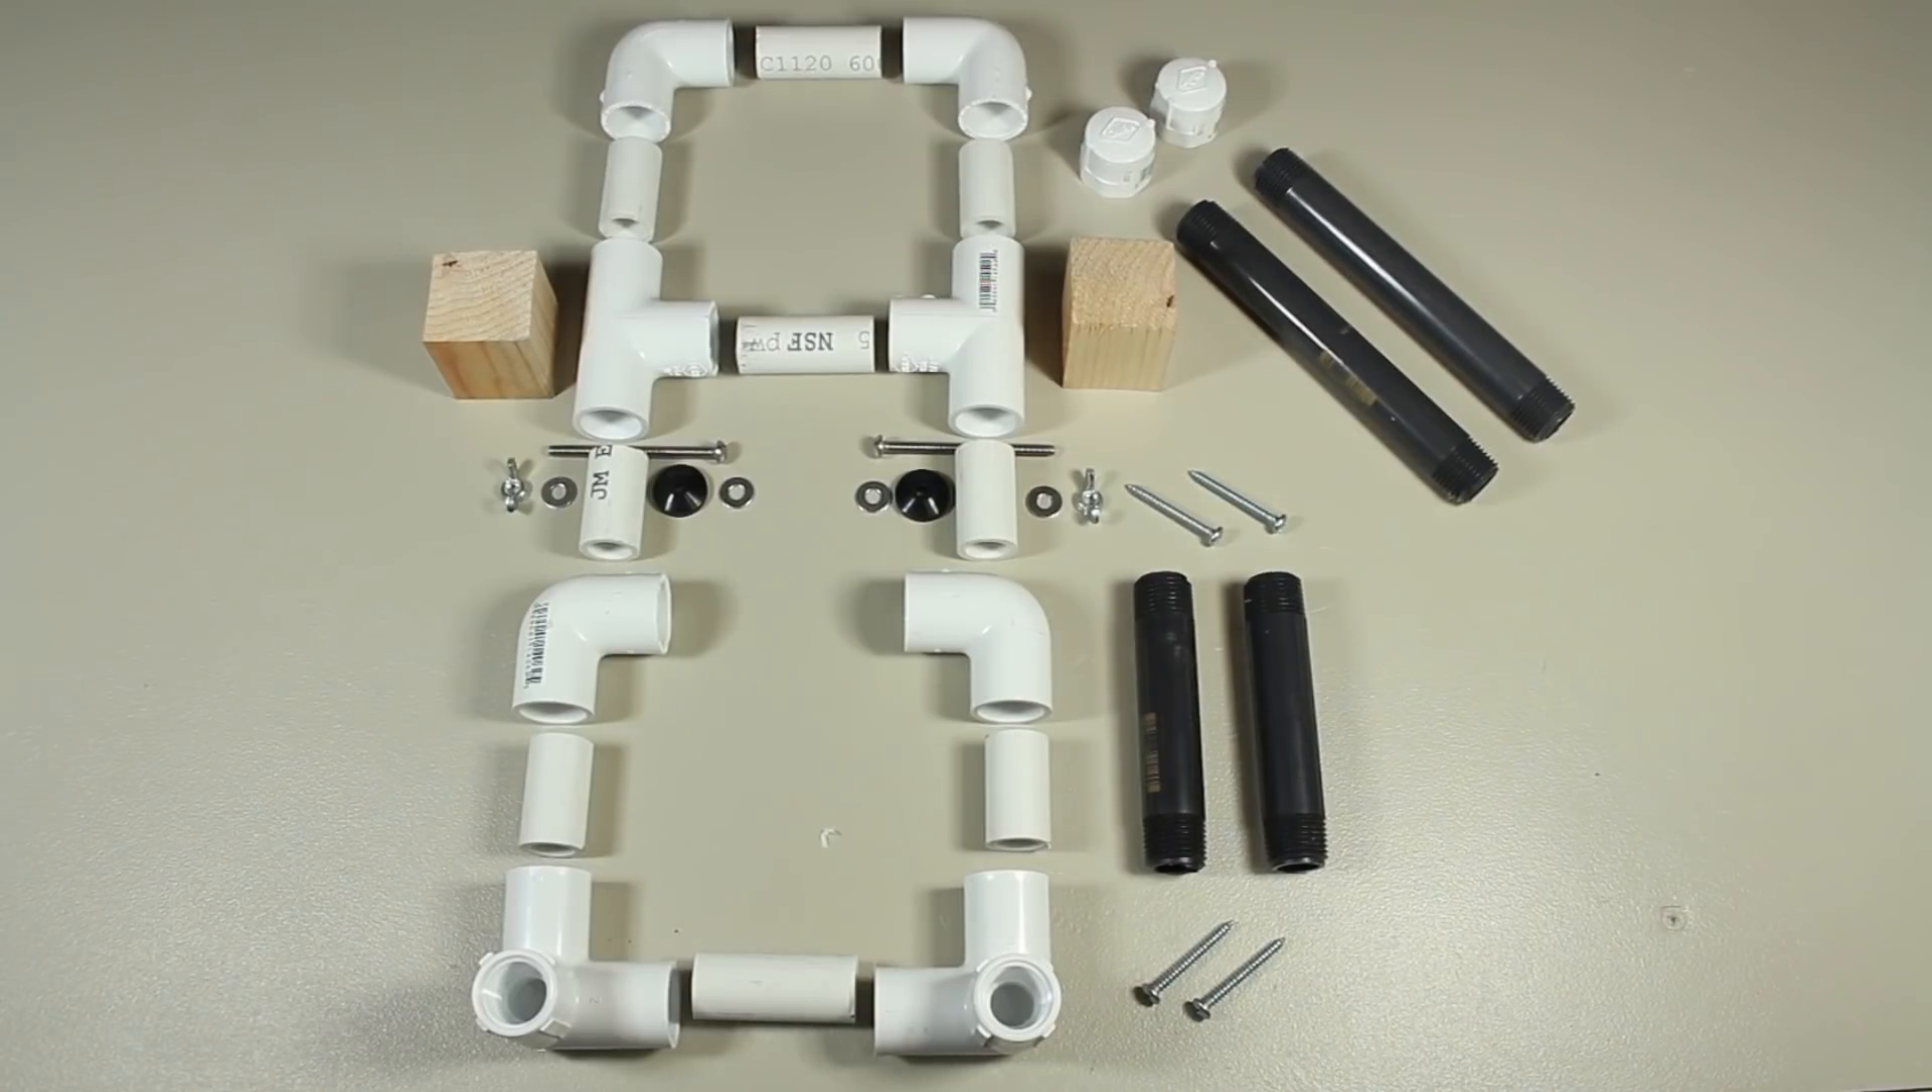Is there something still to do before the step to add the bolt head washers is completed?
Yes.